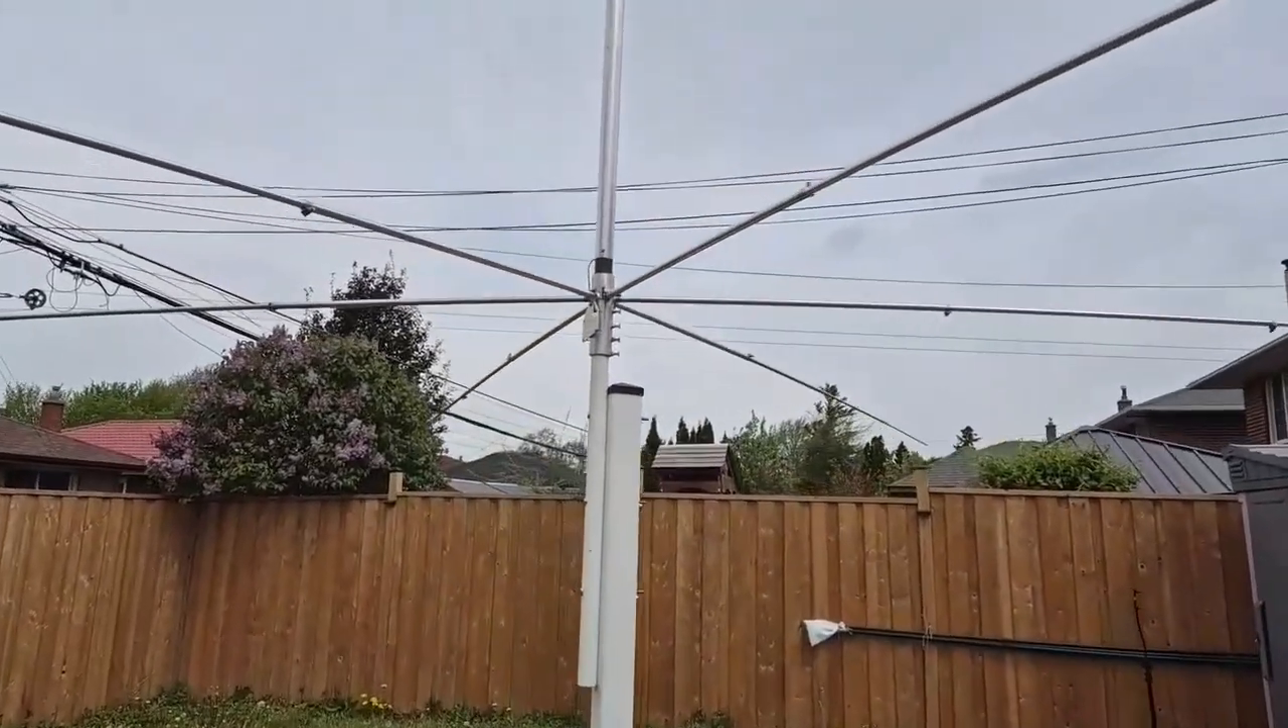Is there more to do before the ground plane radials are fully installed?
No.